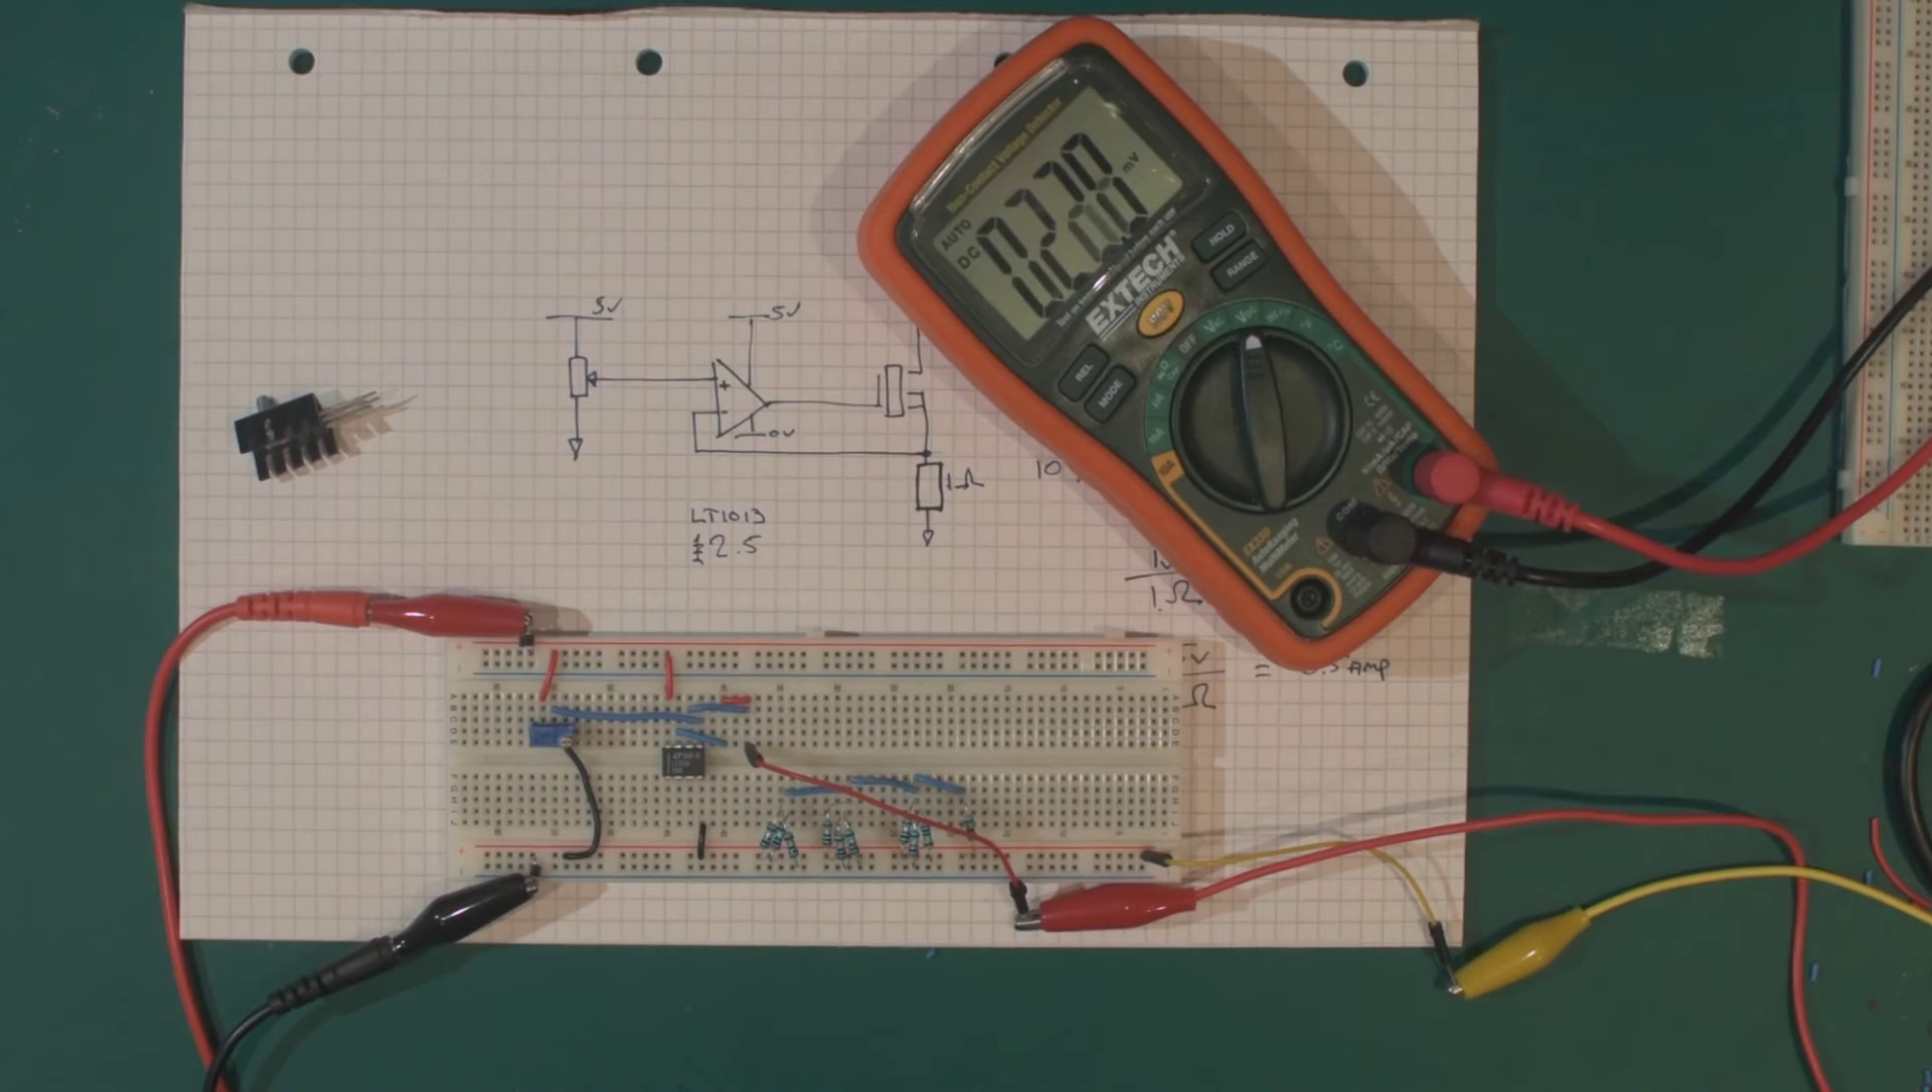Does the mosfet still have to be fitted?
Yes.